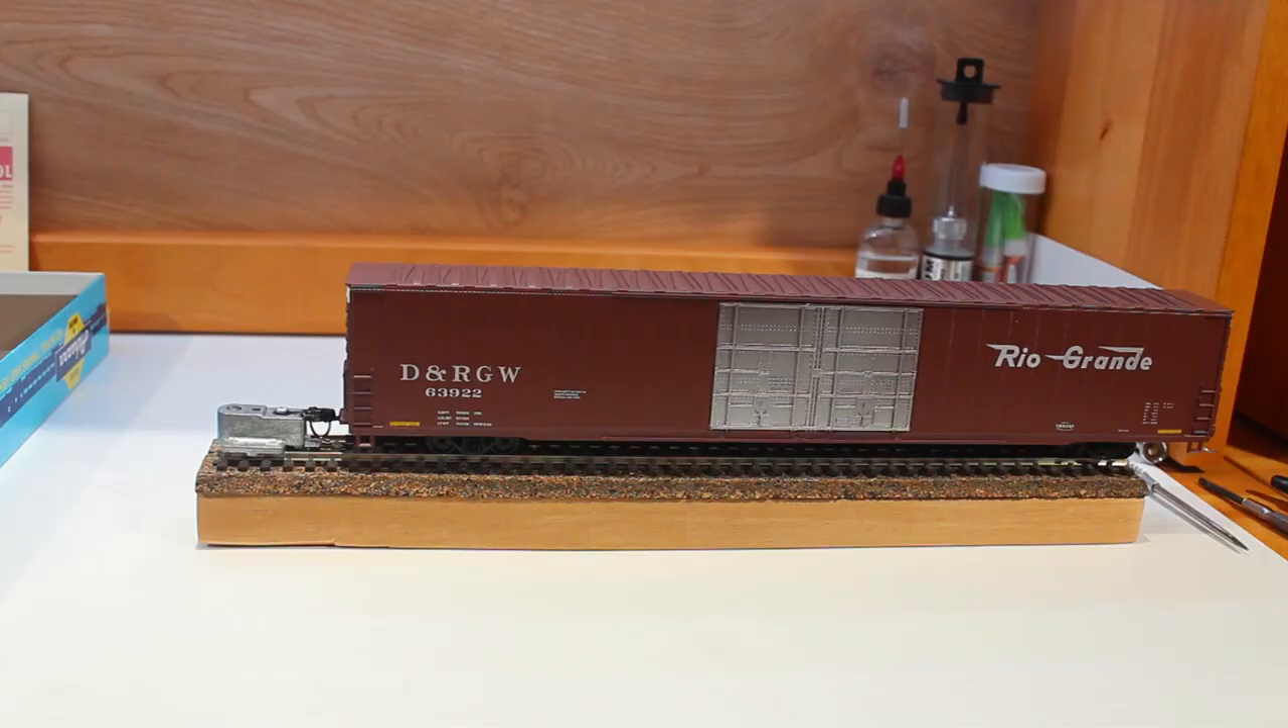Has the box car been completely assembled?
Yes.